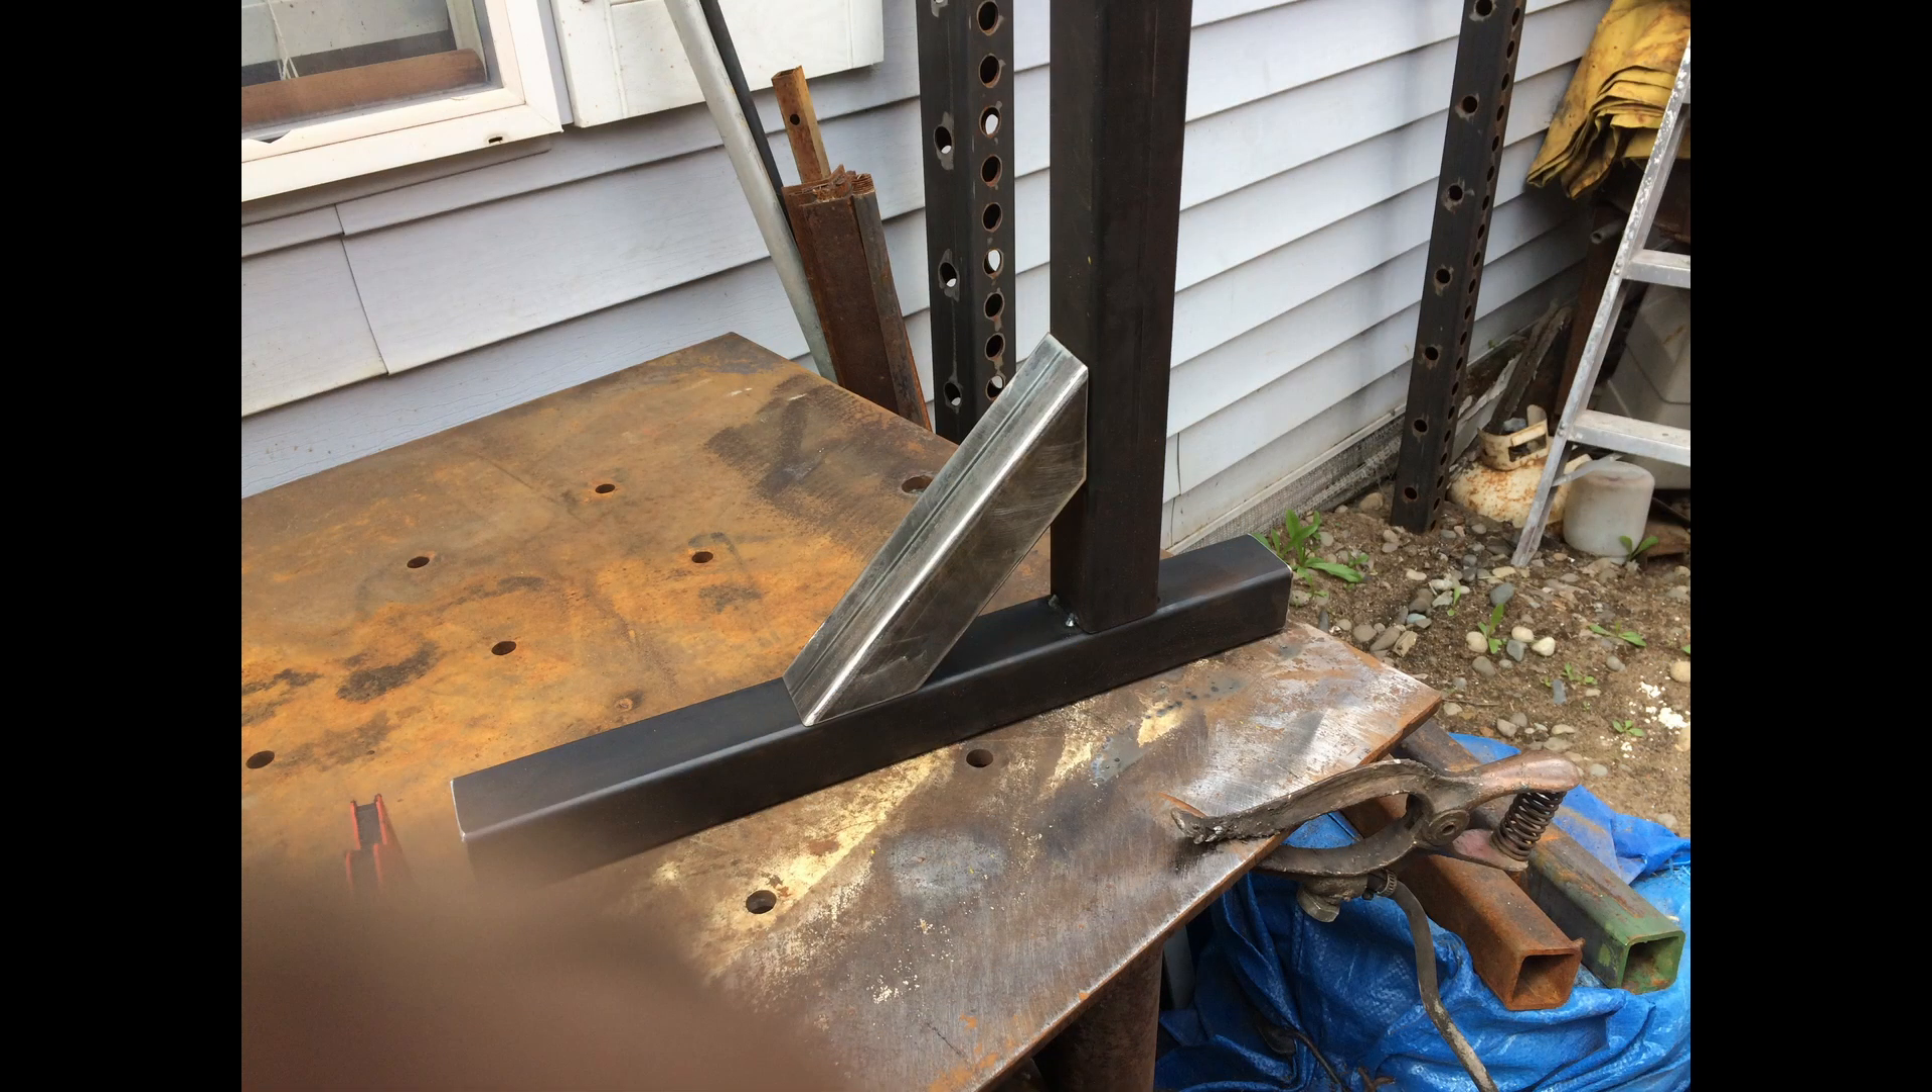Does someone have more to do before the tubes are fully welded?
Yes.